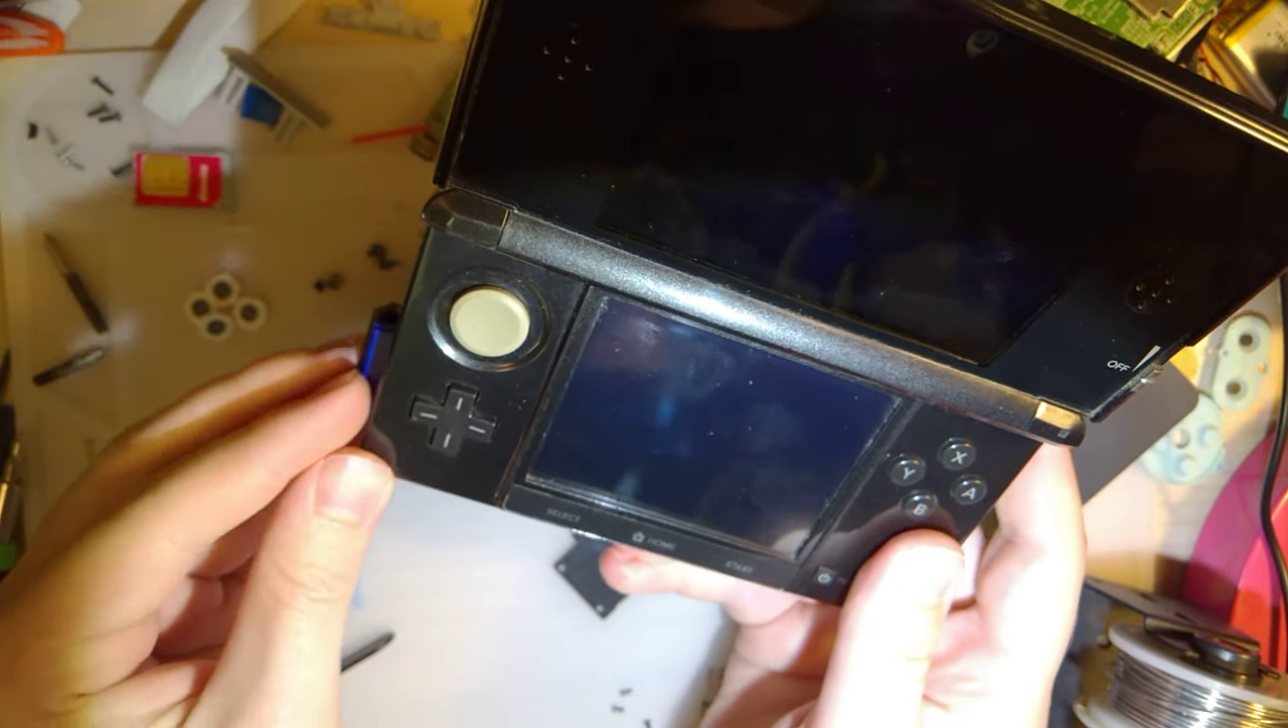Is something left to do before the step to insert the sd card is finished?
Yes.